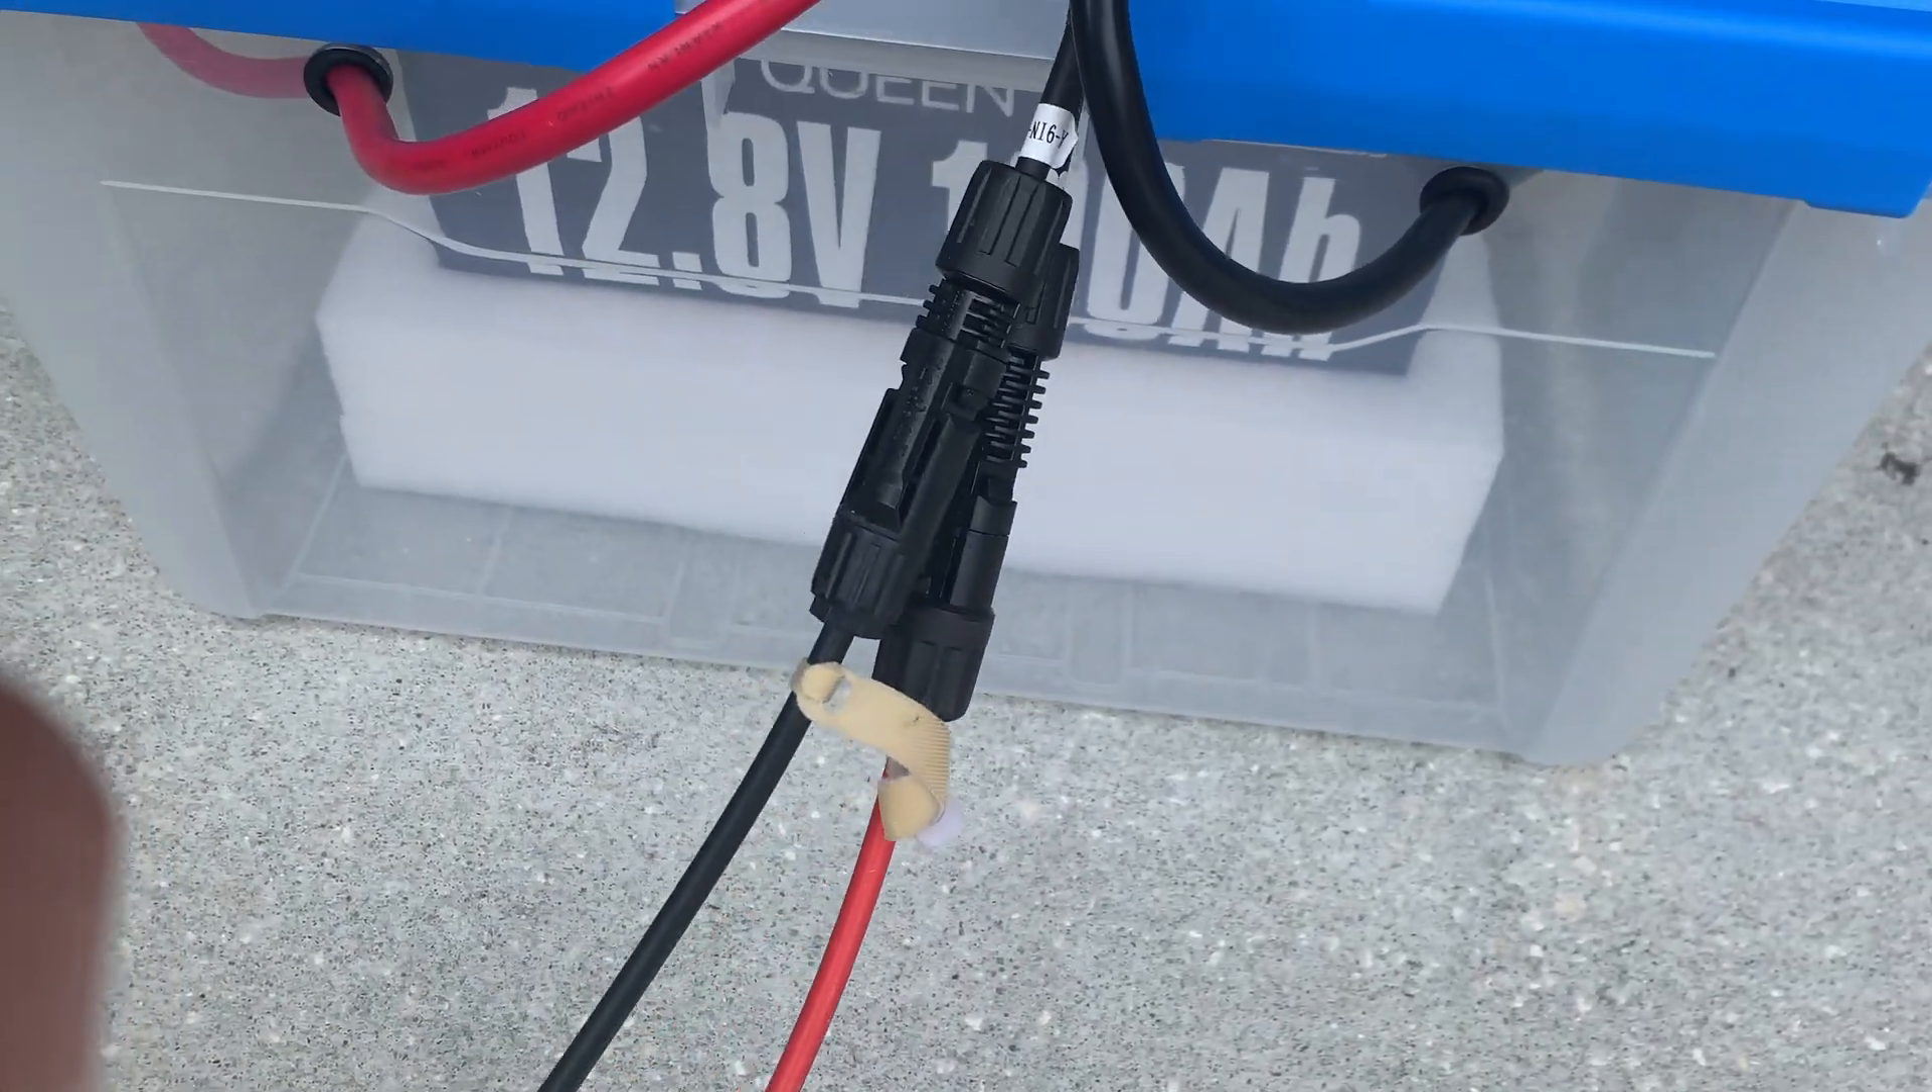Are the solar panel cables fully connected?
Yes.